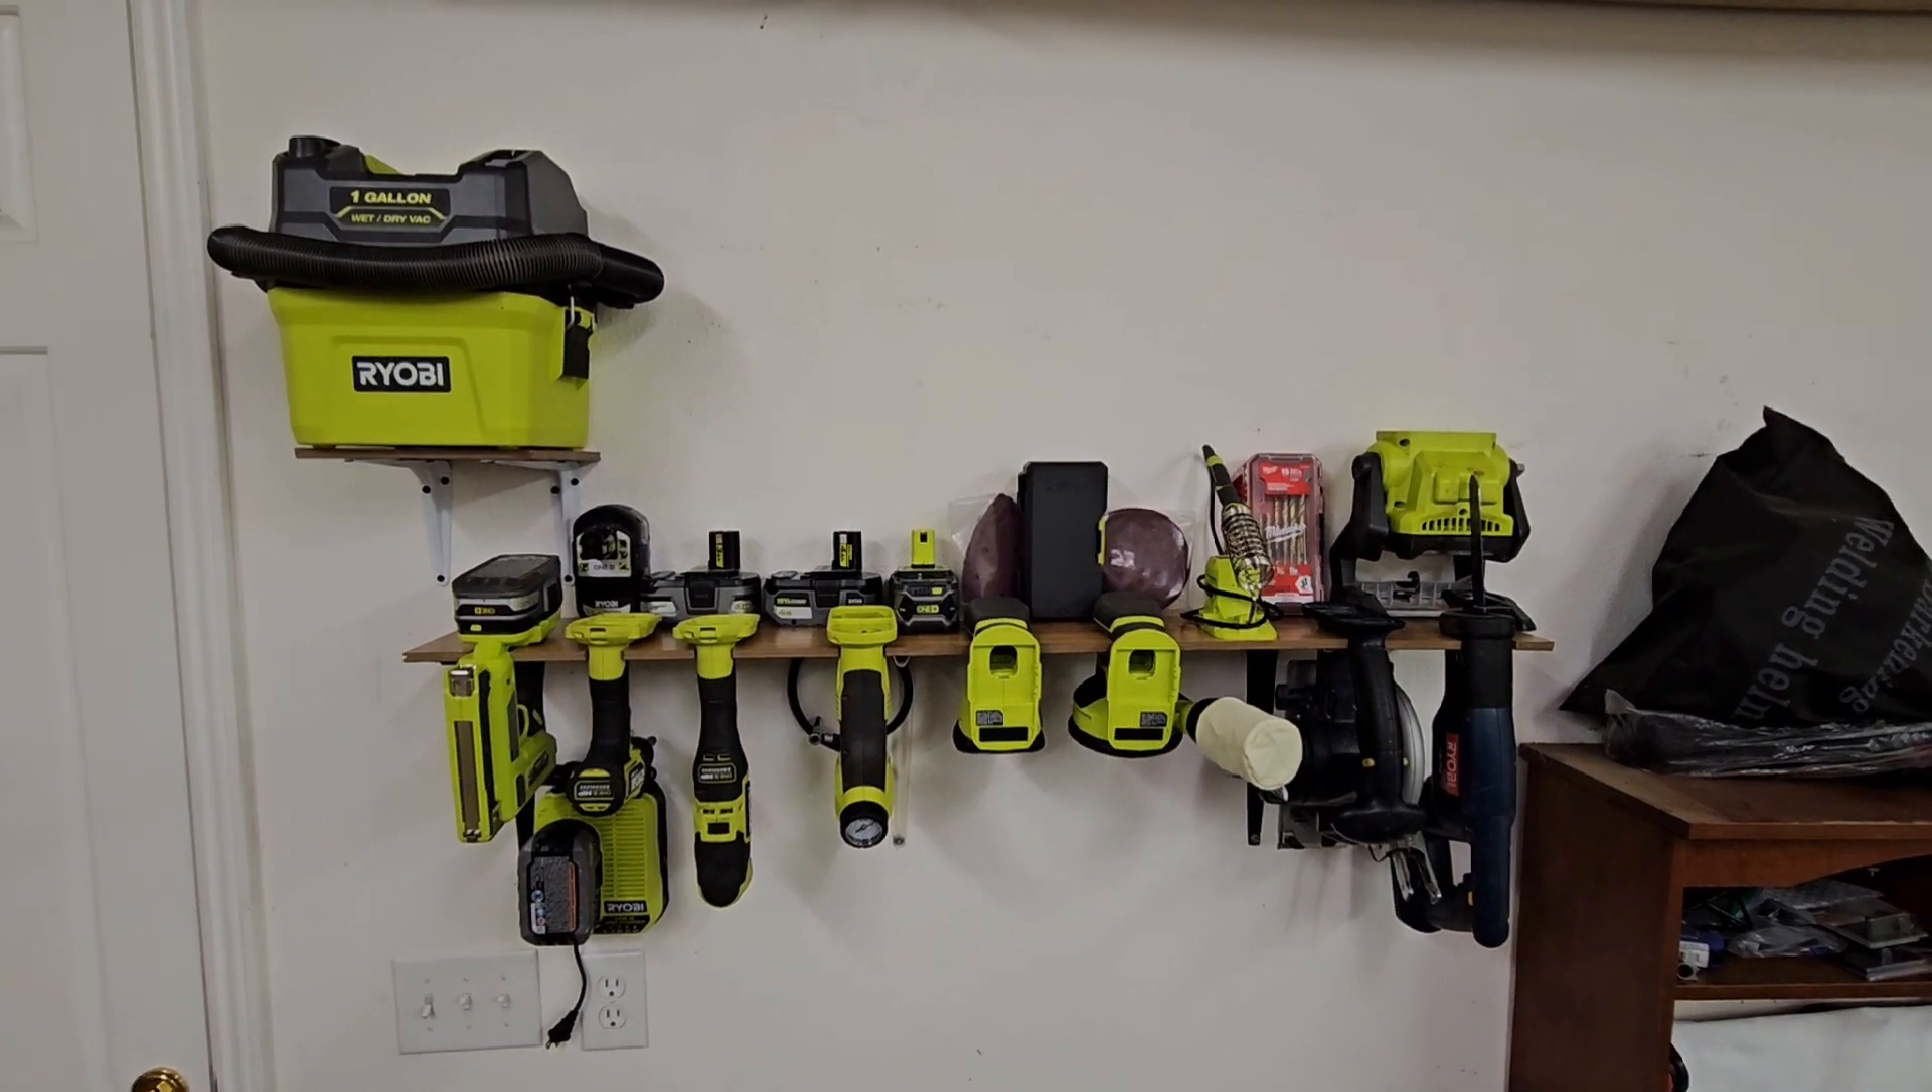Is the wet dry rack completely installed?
Yes.